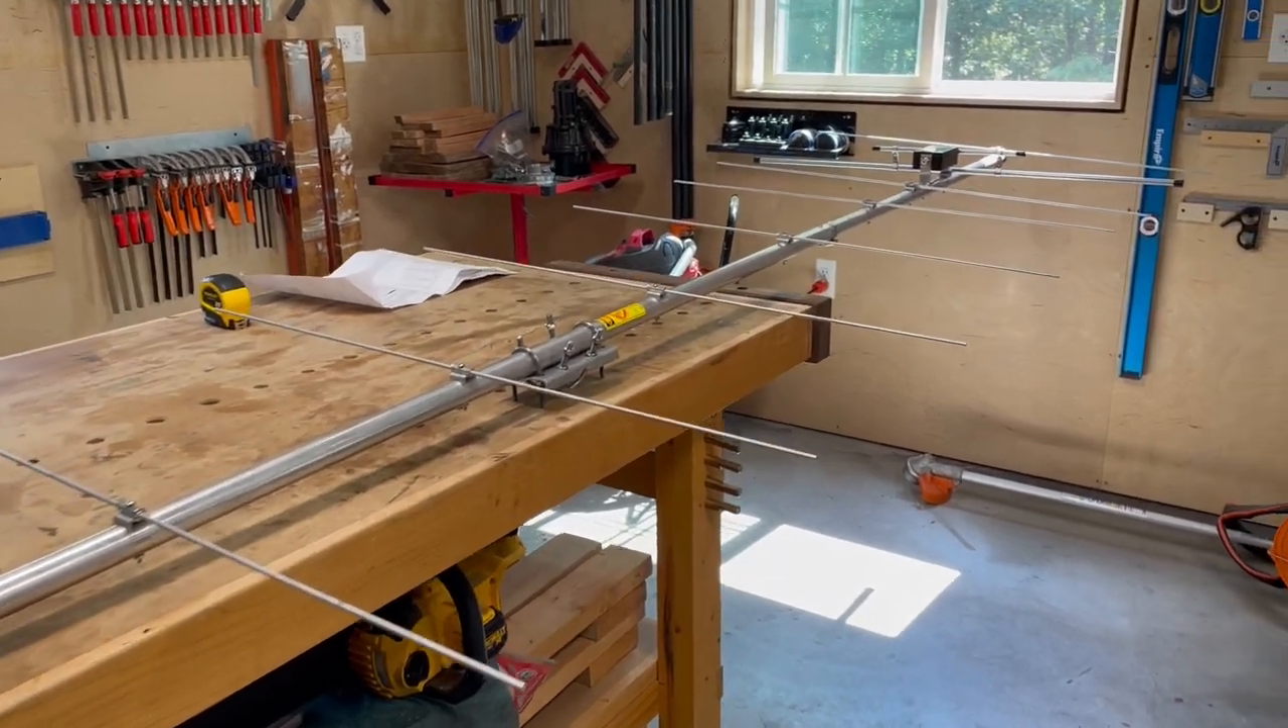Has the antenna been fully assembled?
Yes.